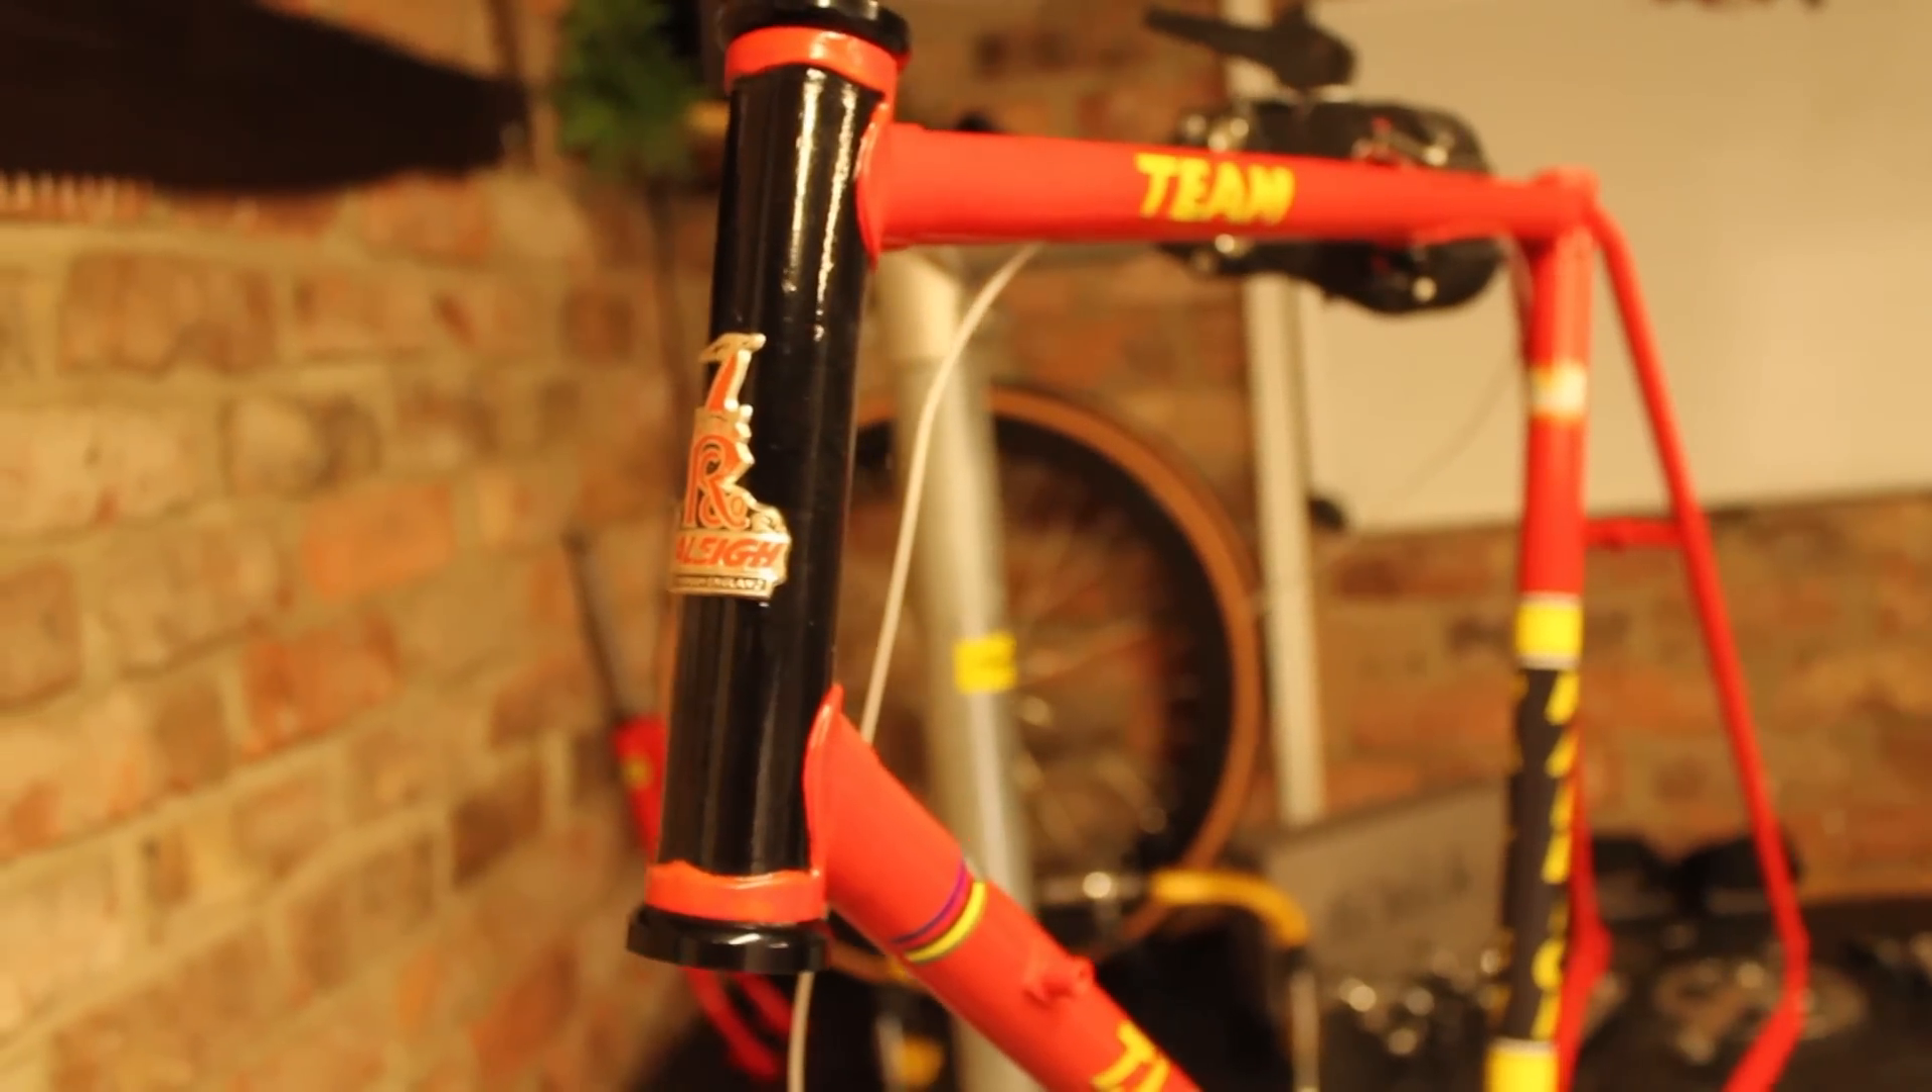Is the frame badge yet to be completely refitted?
No.